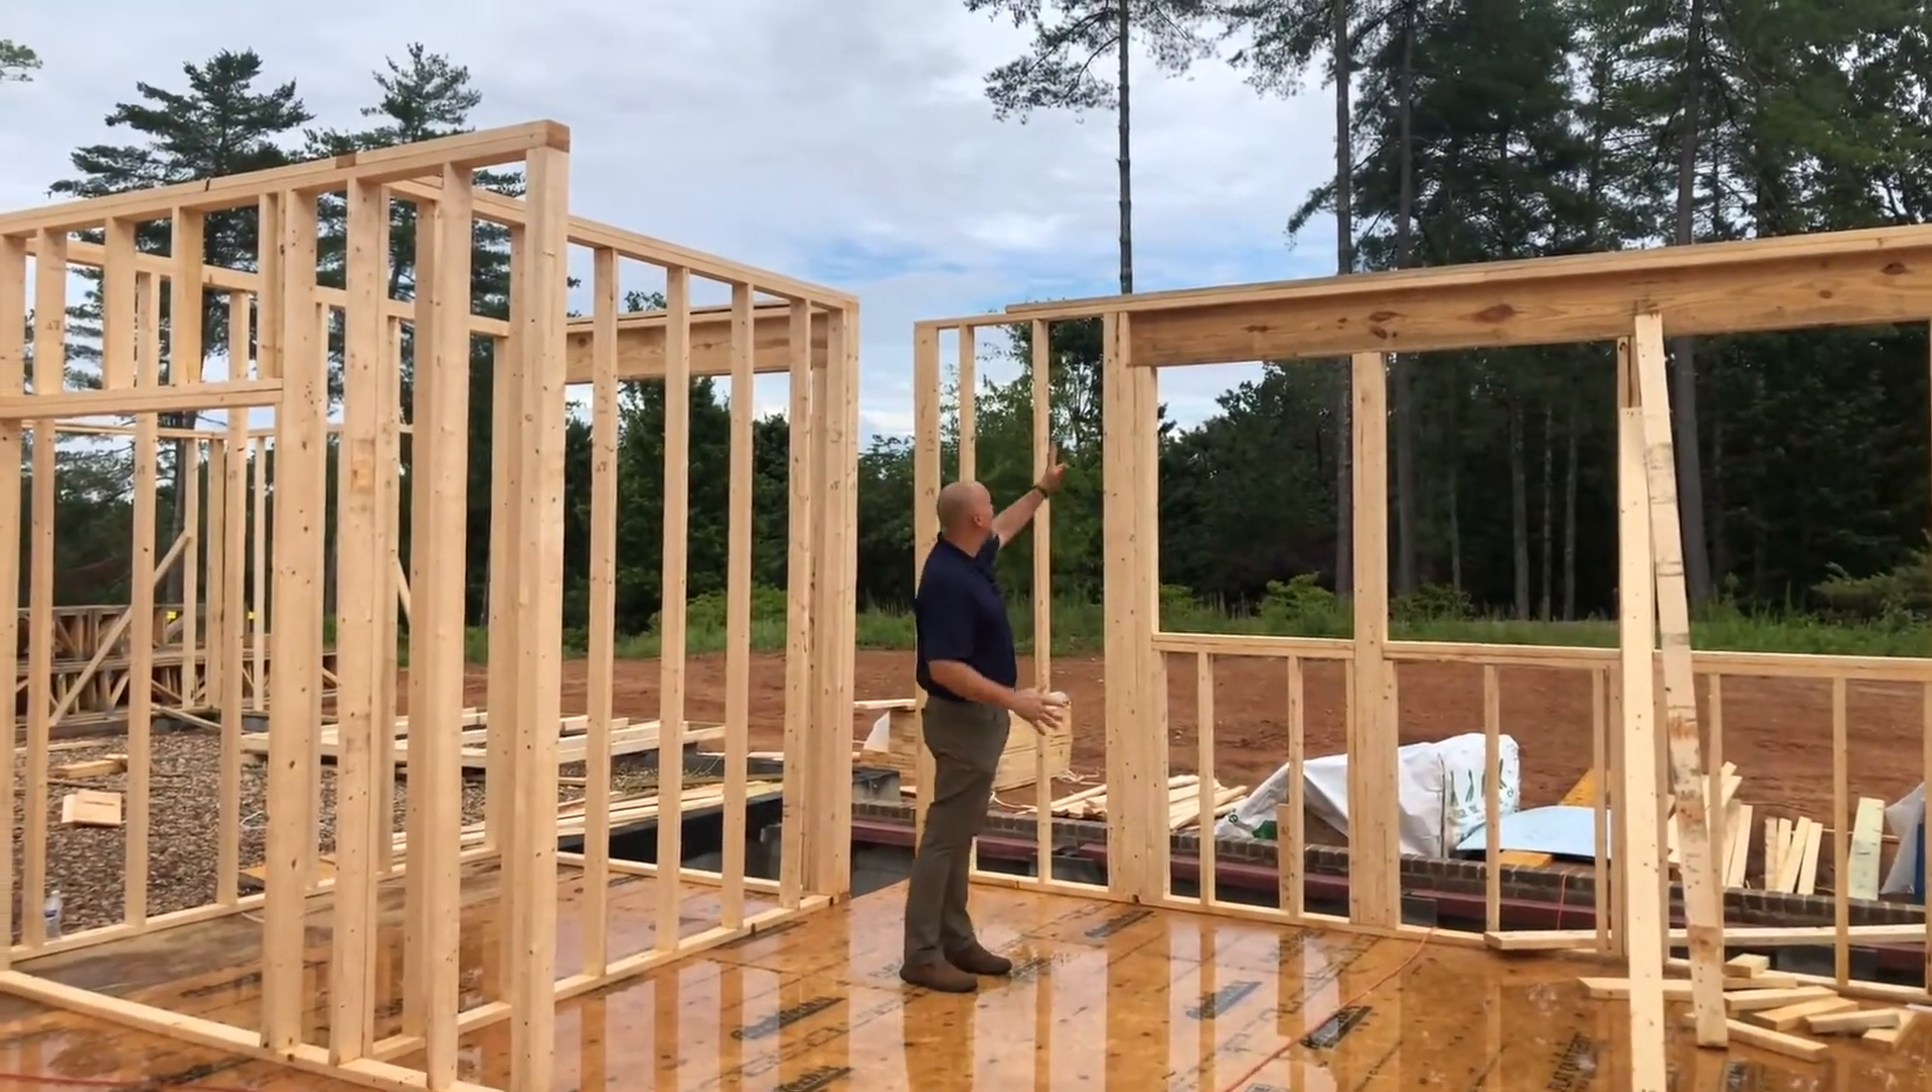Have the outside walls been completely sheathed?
No.